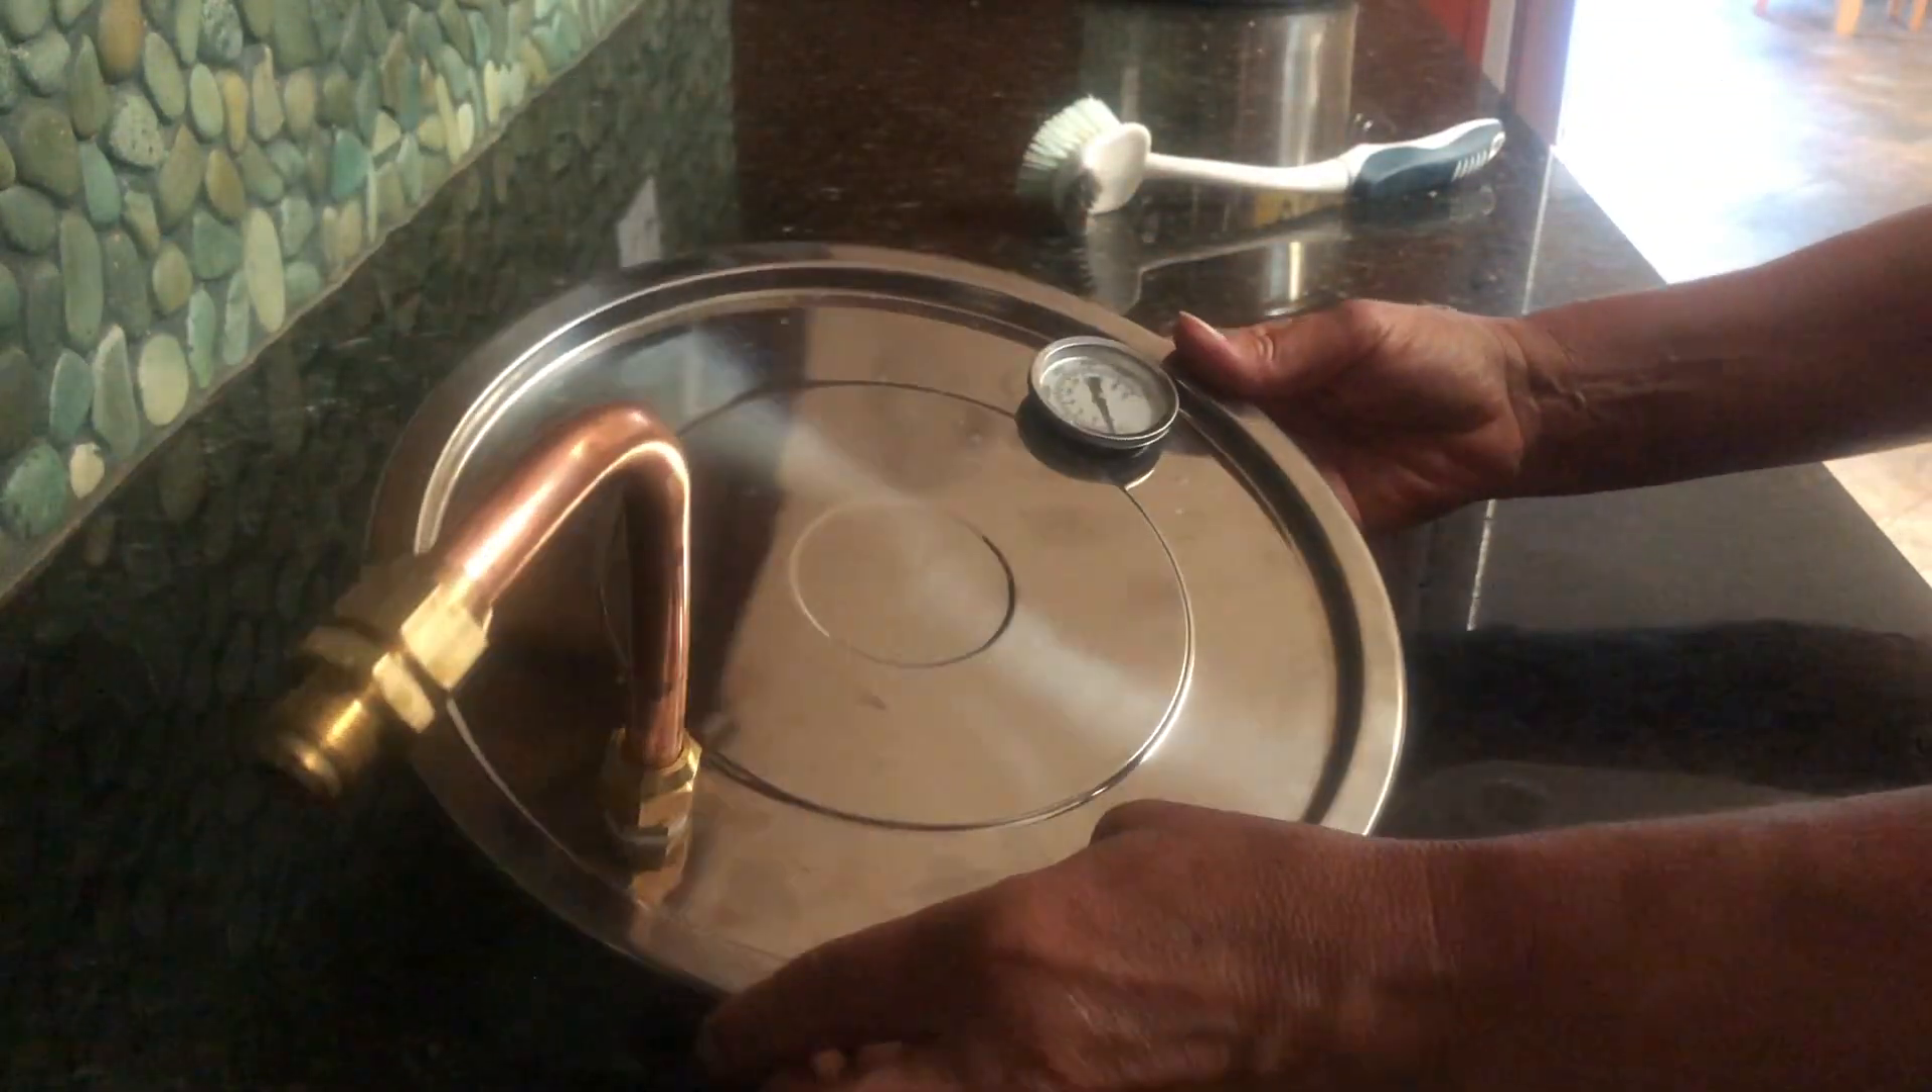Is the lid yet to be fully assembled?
No.